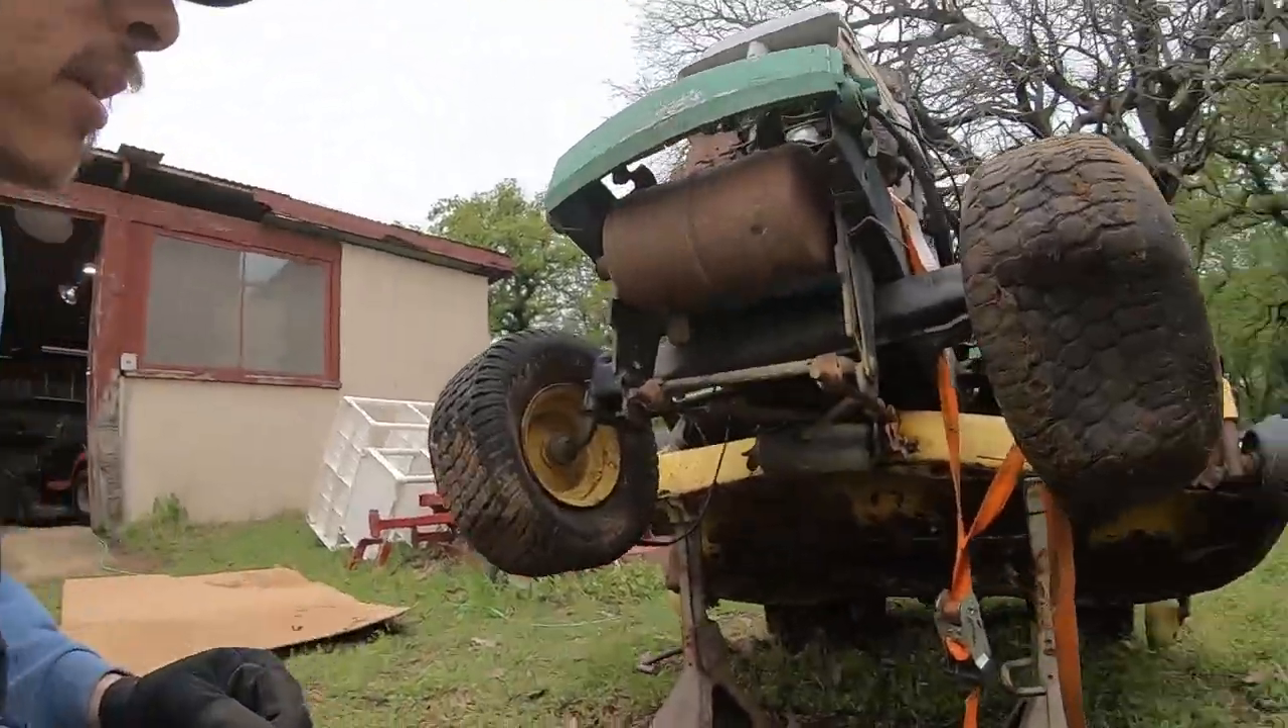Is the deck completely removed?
No.